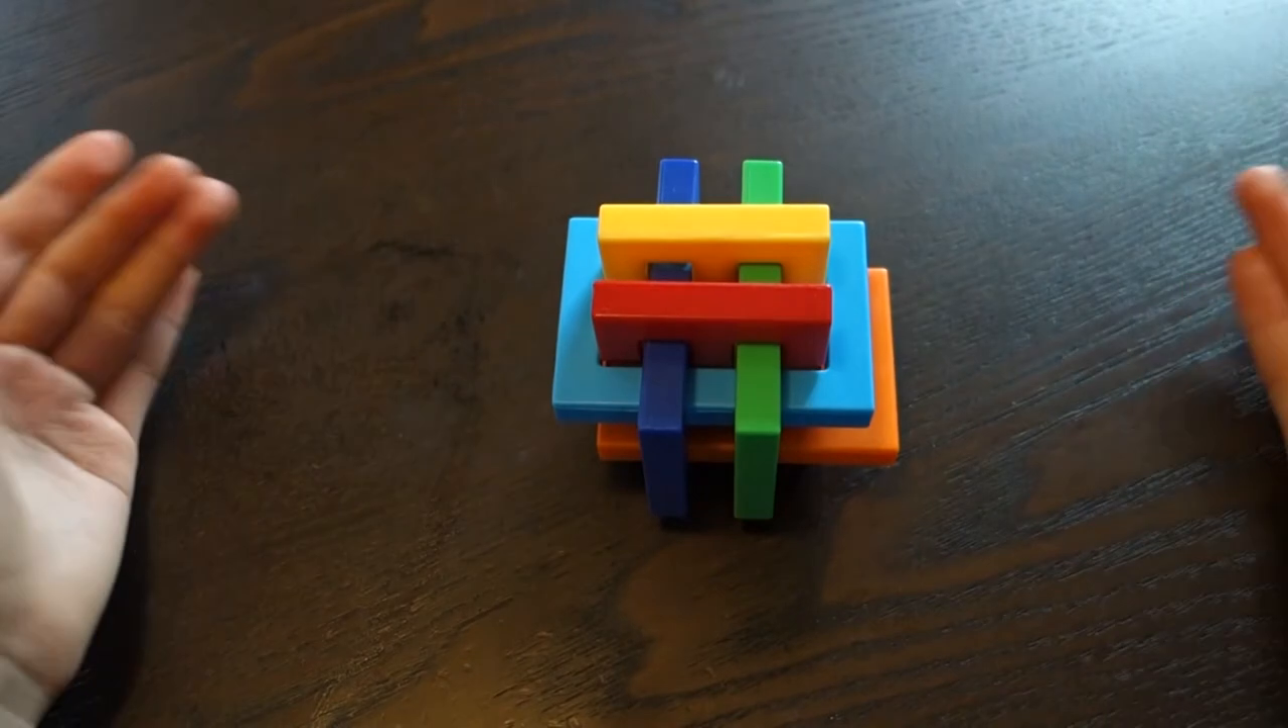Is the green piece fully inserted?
Yes.